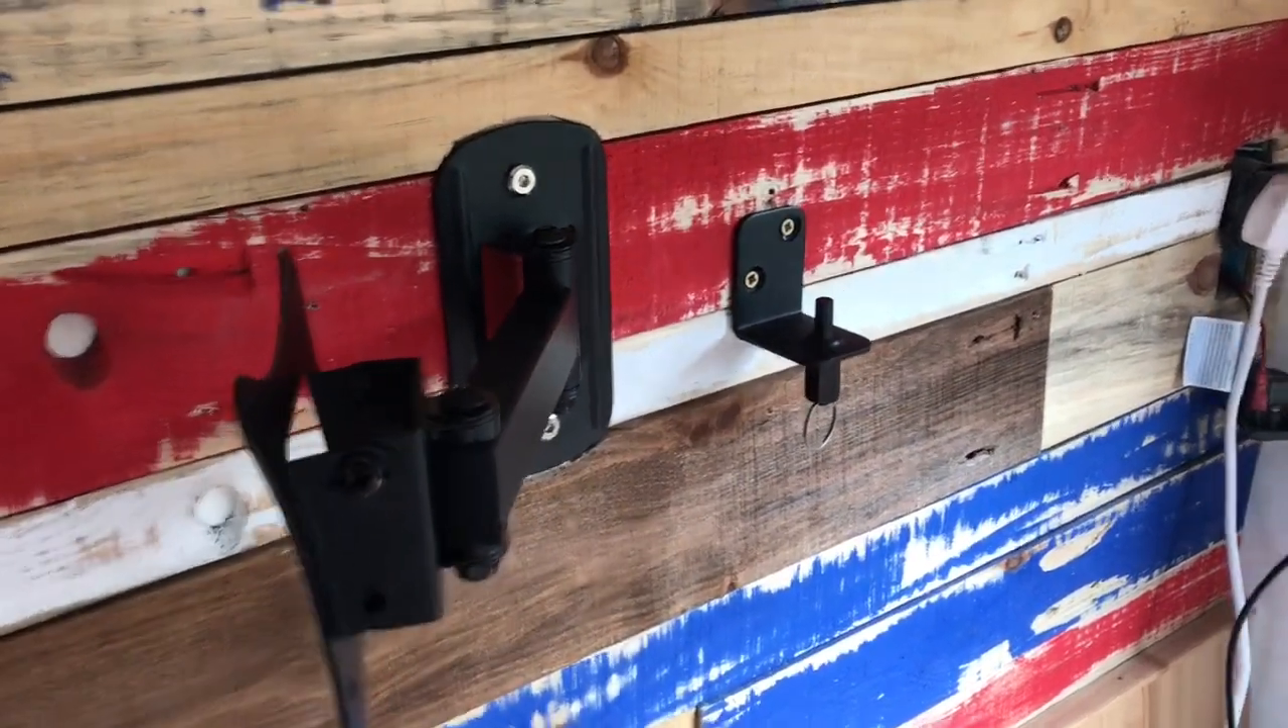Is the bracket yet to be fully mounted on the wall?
No.